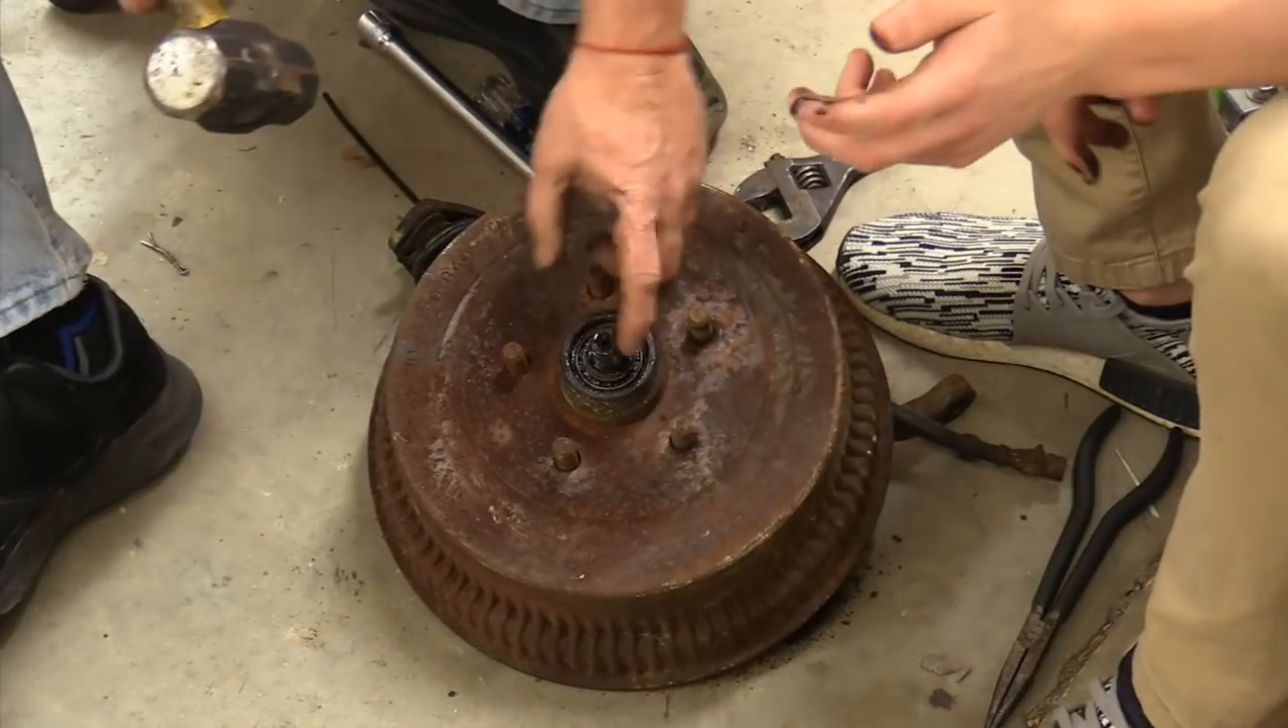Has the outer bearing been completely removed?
No.